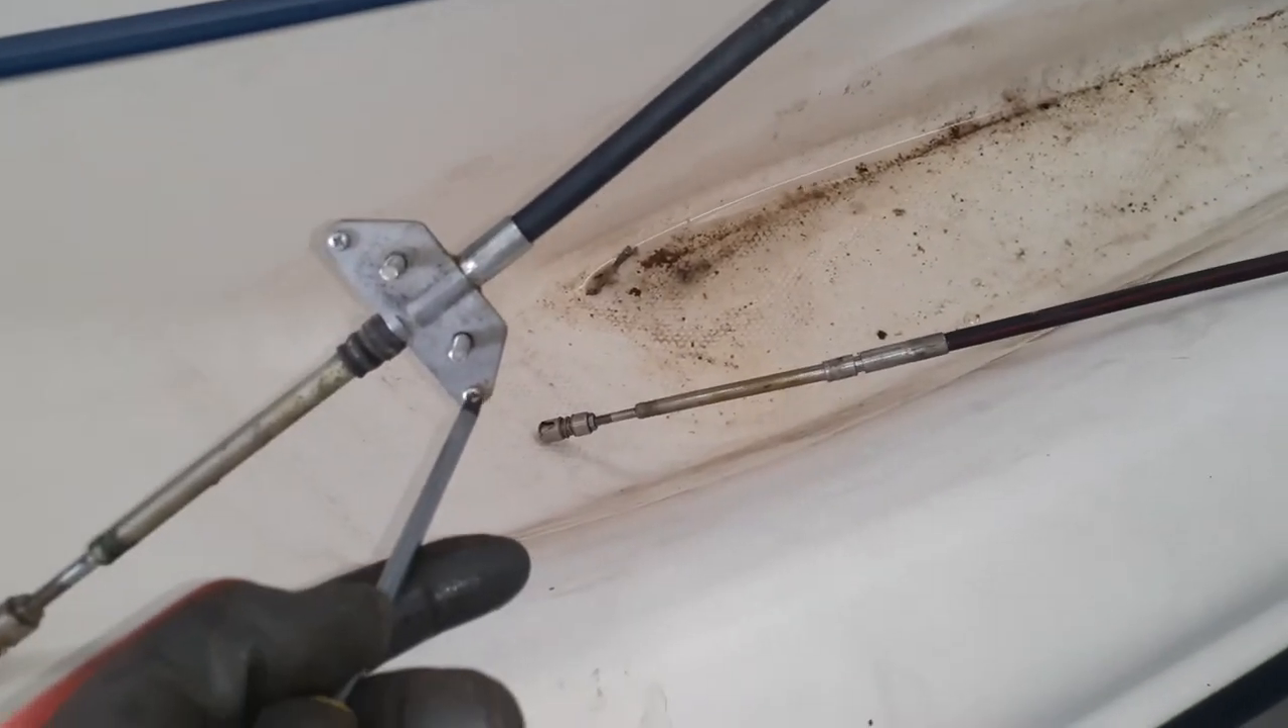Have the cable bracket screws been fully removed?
No.